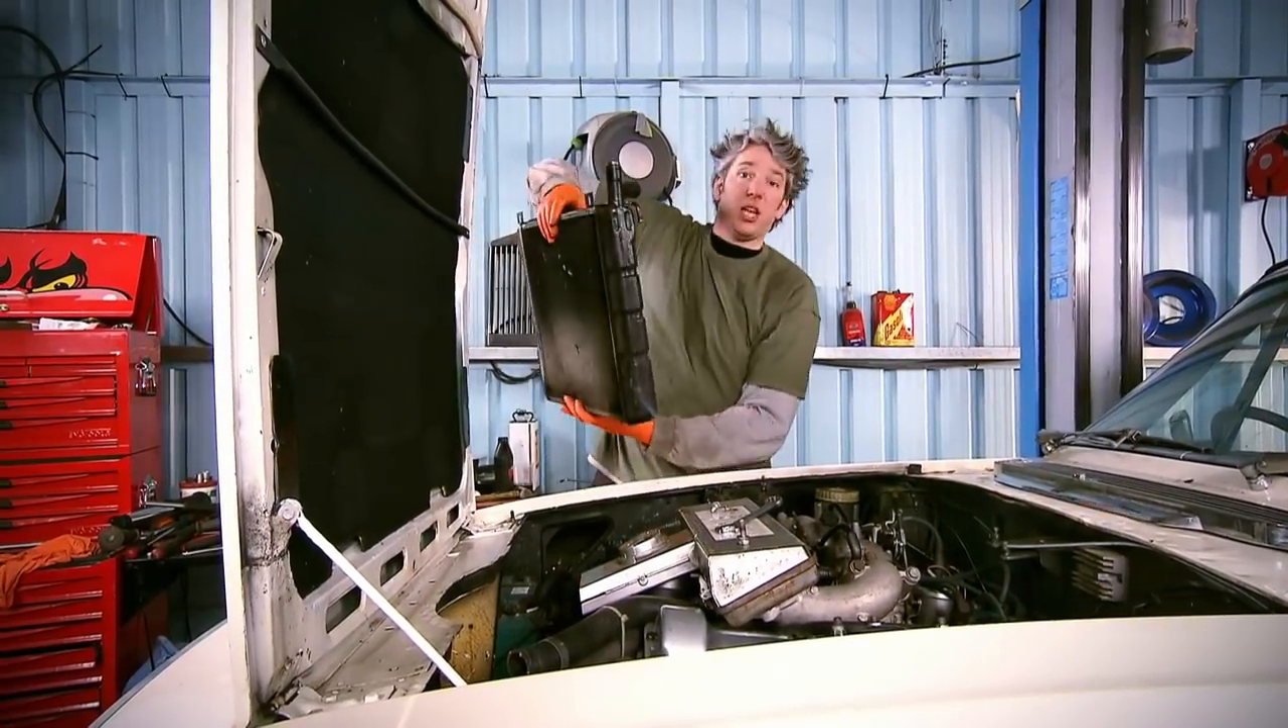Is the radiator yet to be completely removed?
No.